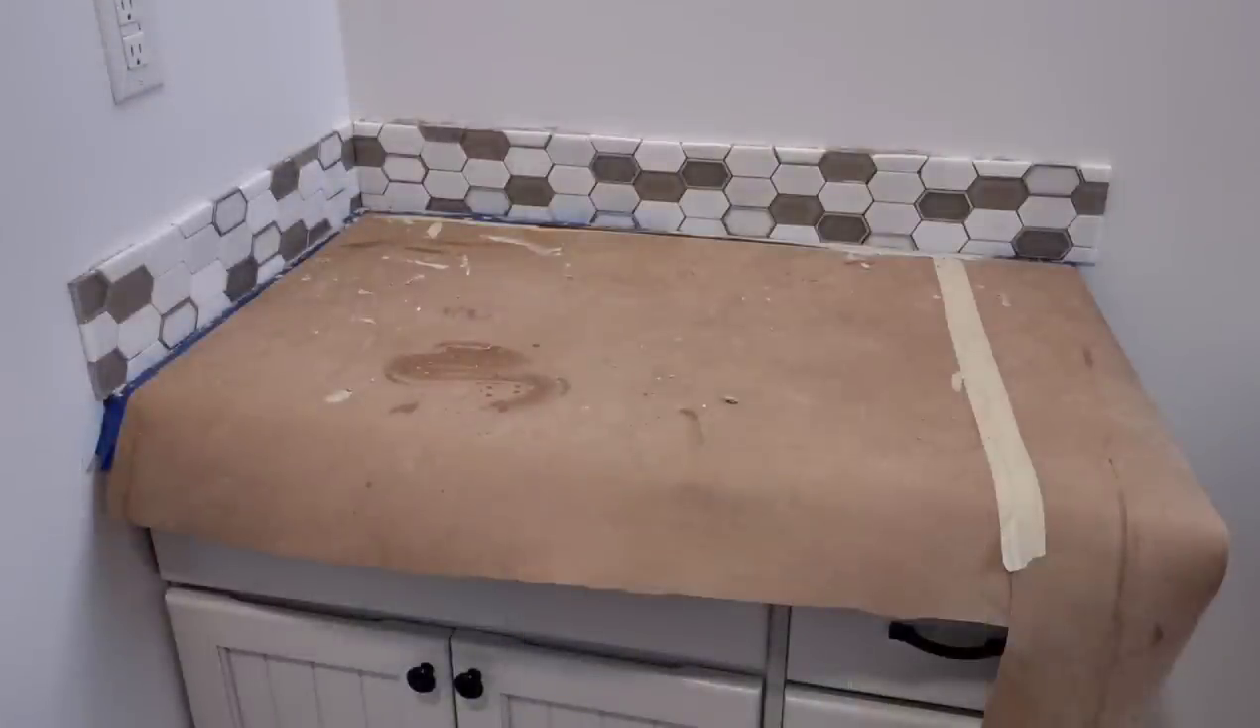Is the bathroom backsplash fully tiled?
Yes.